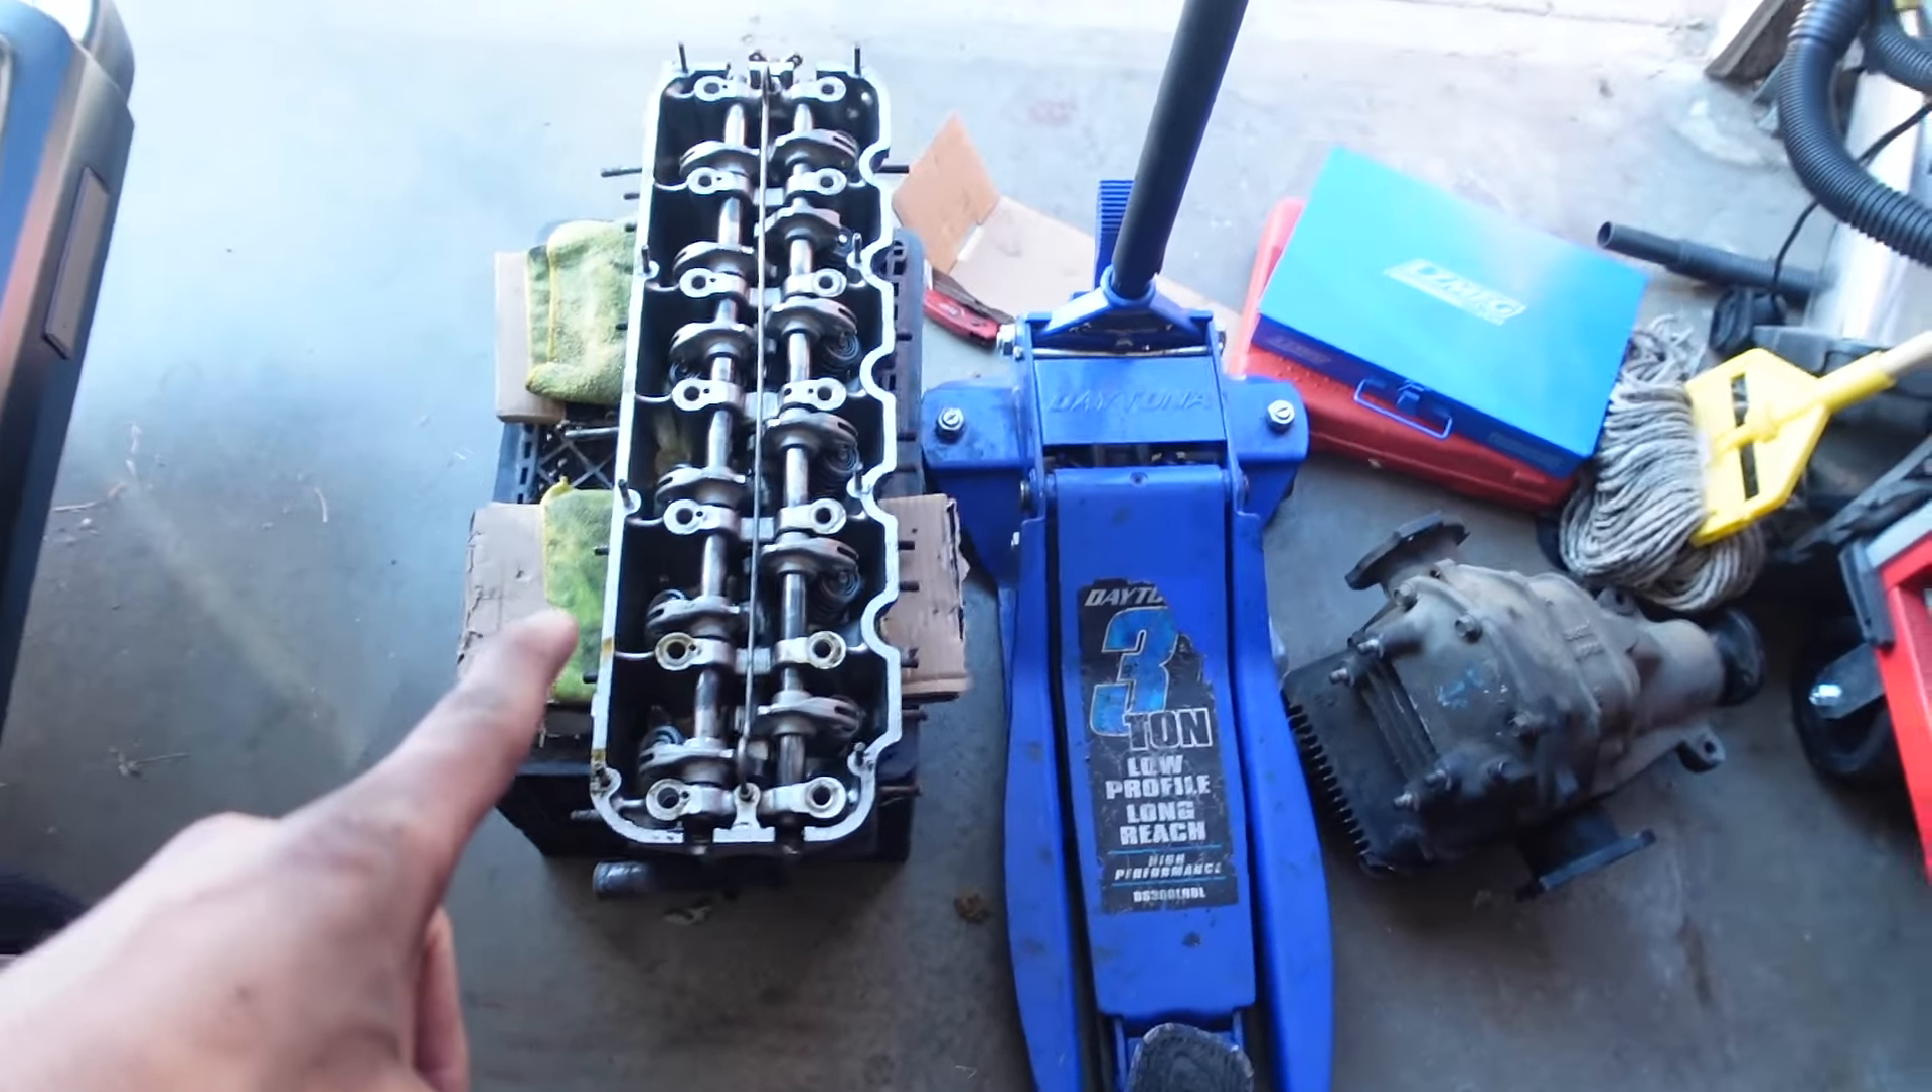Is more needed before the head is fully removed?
No.